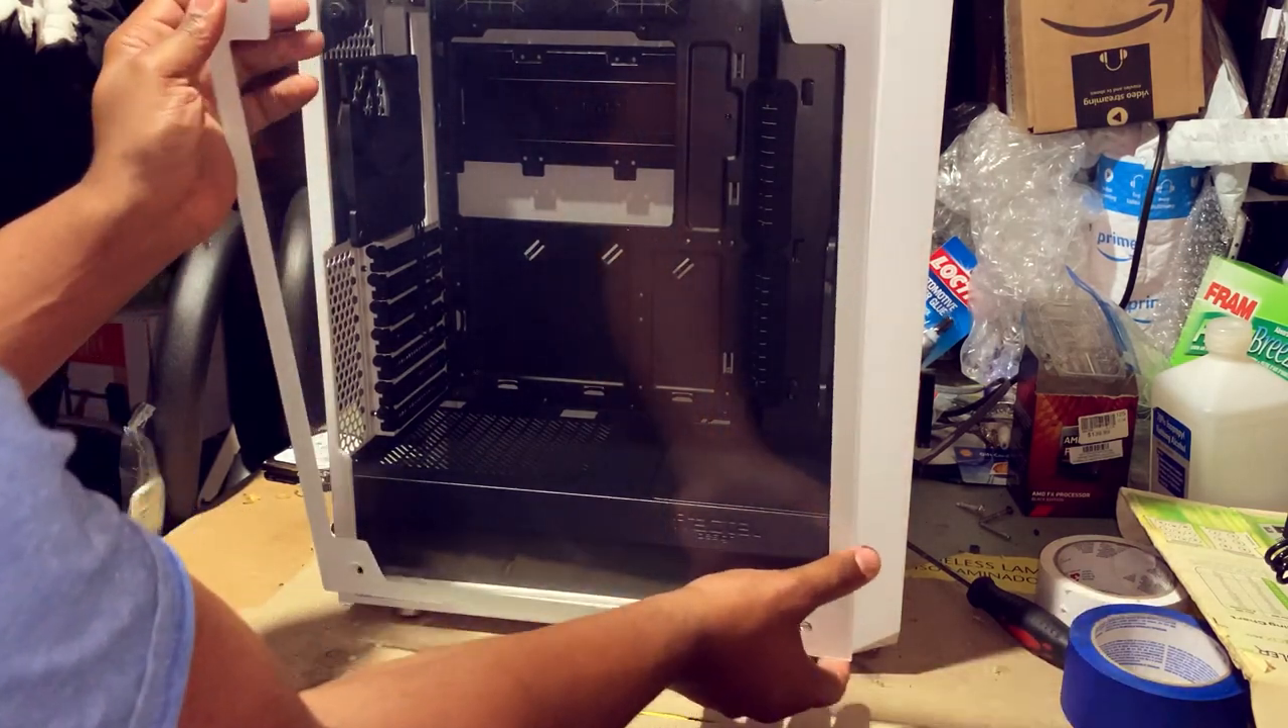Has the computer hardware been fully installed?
No.